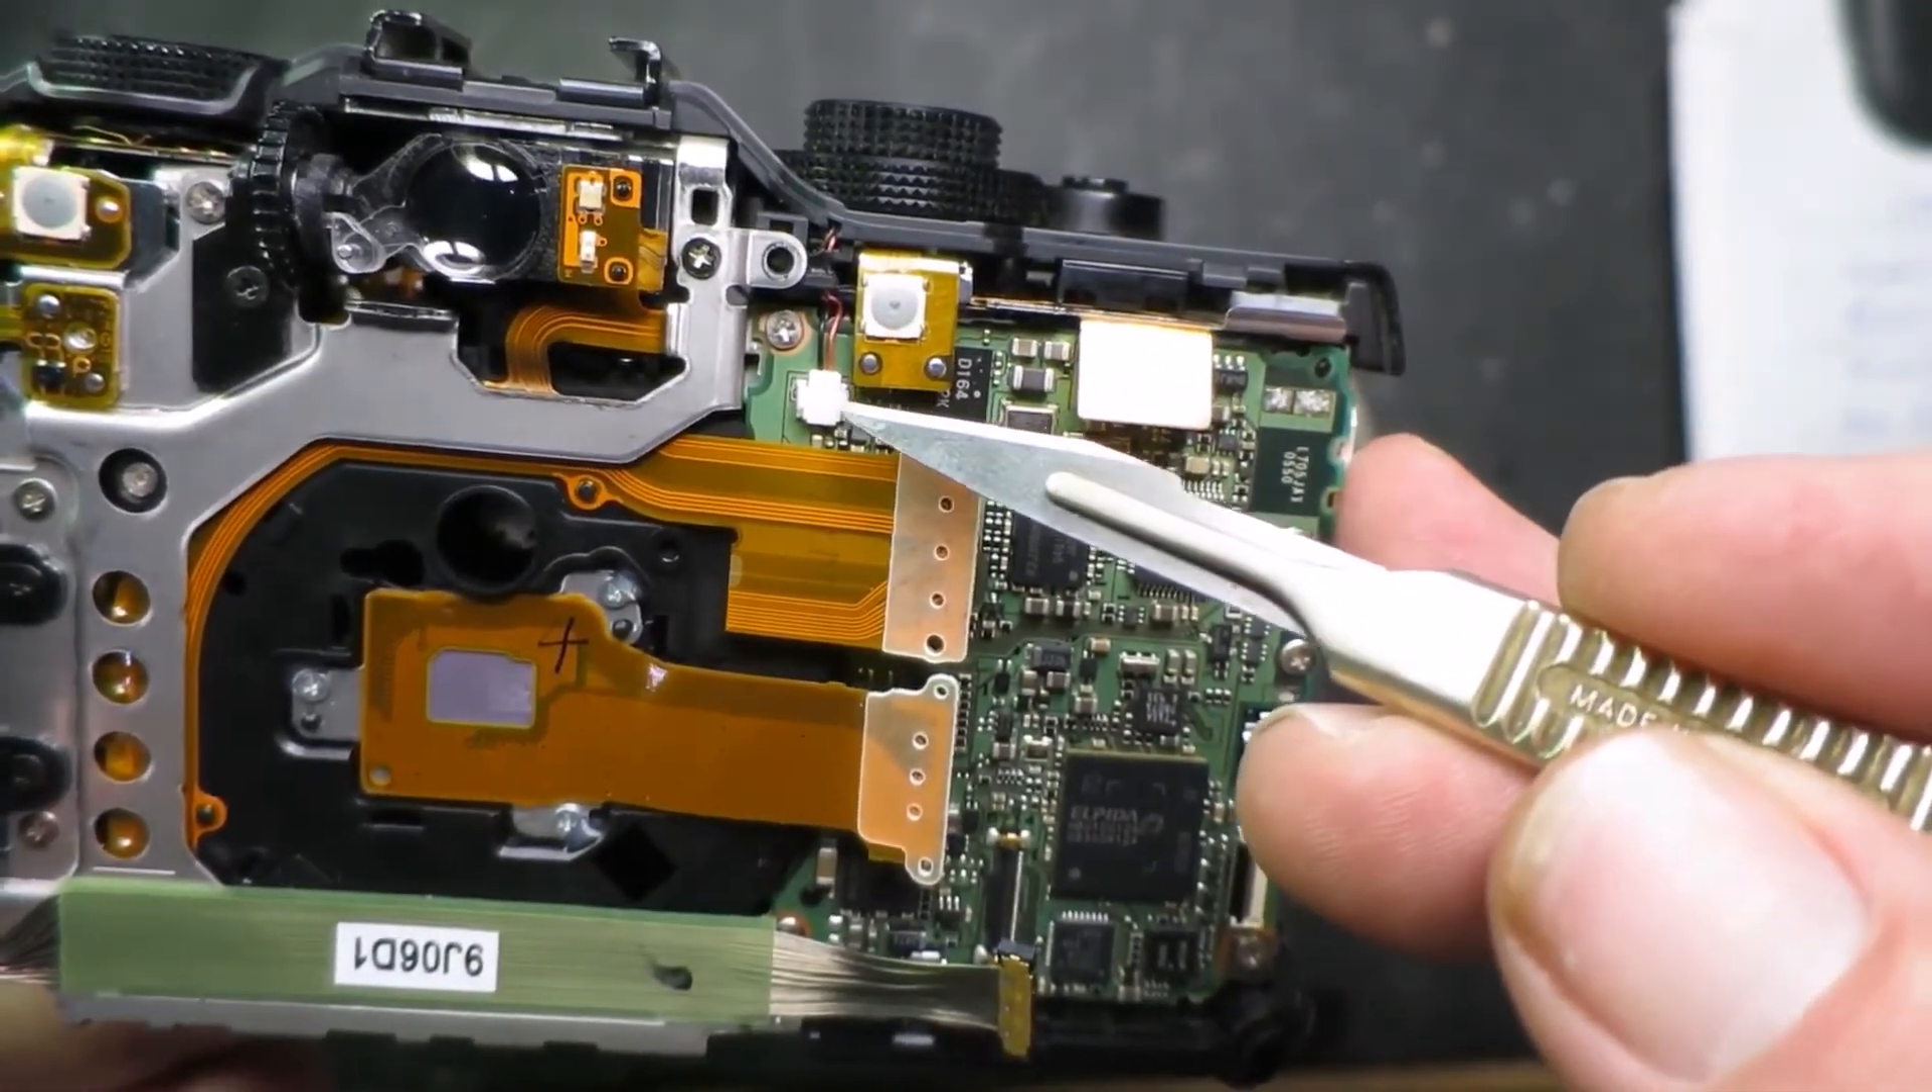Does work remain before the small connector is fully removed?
Yes.